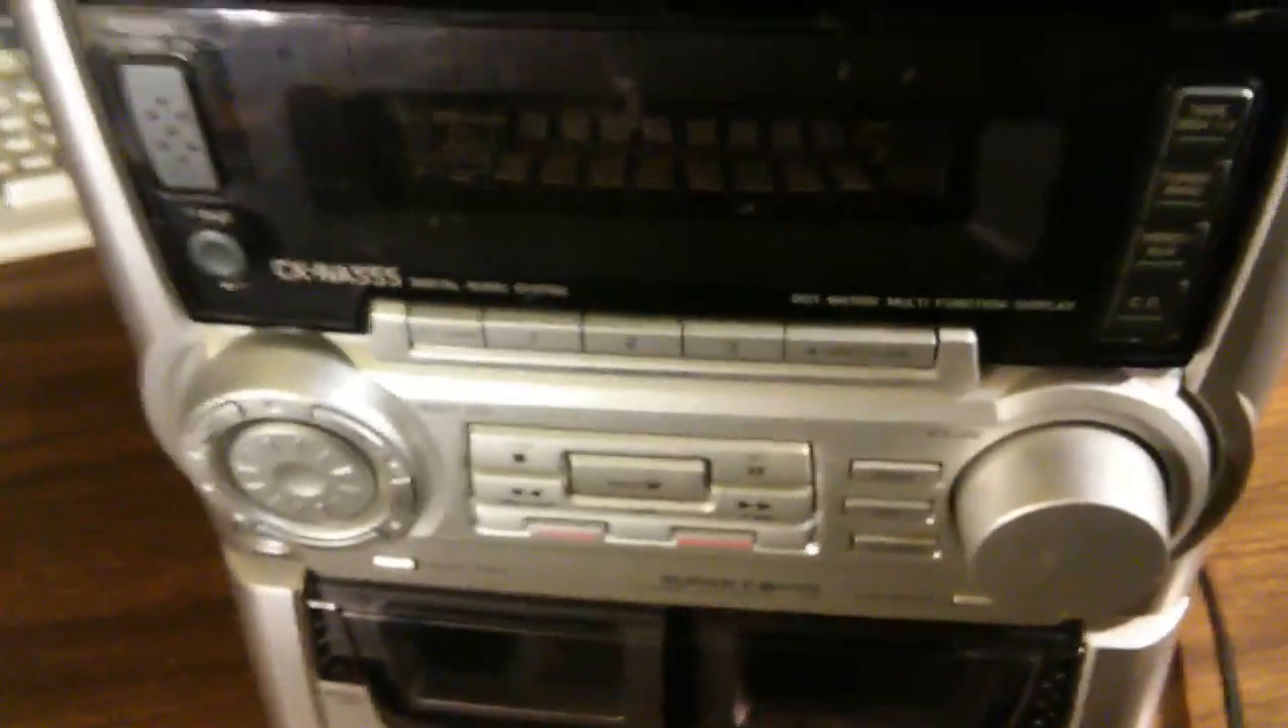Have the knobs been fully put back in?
Yes.